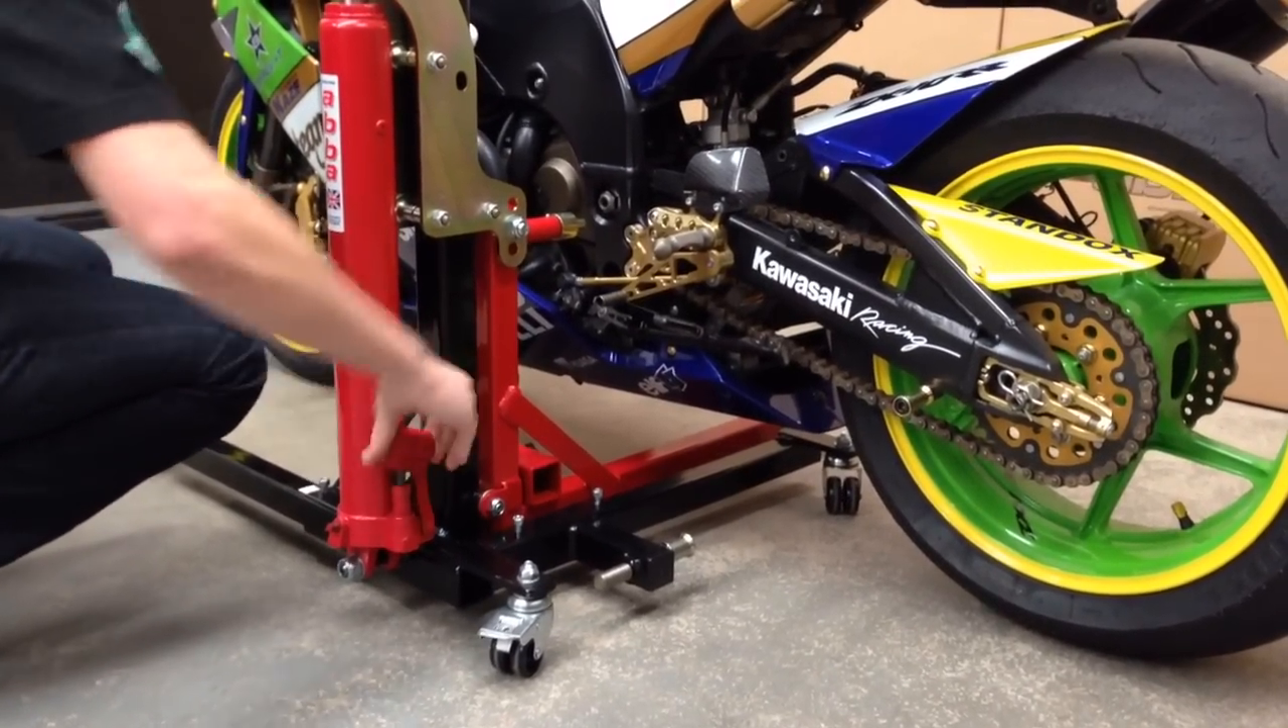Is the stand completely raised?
No.